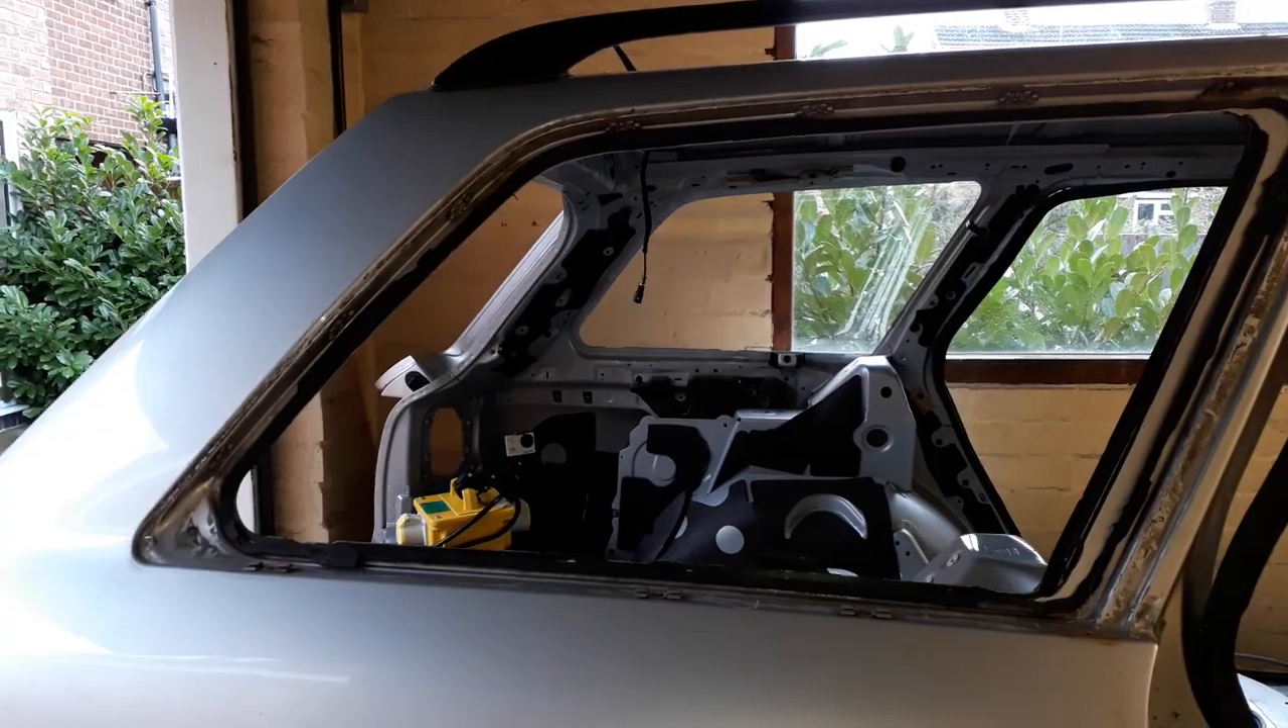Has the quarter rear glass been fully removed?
Yes.